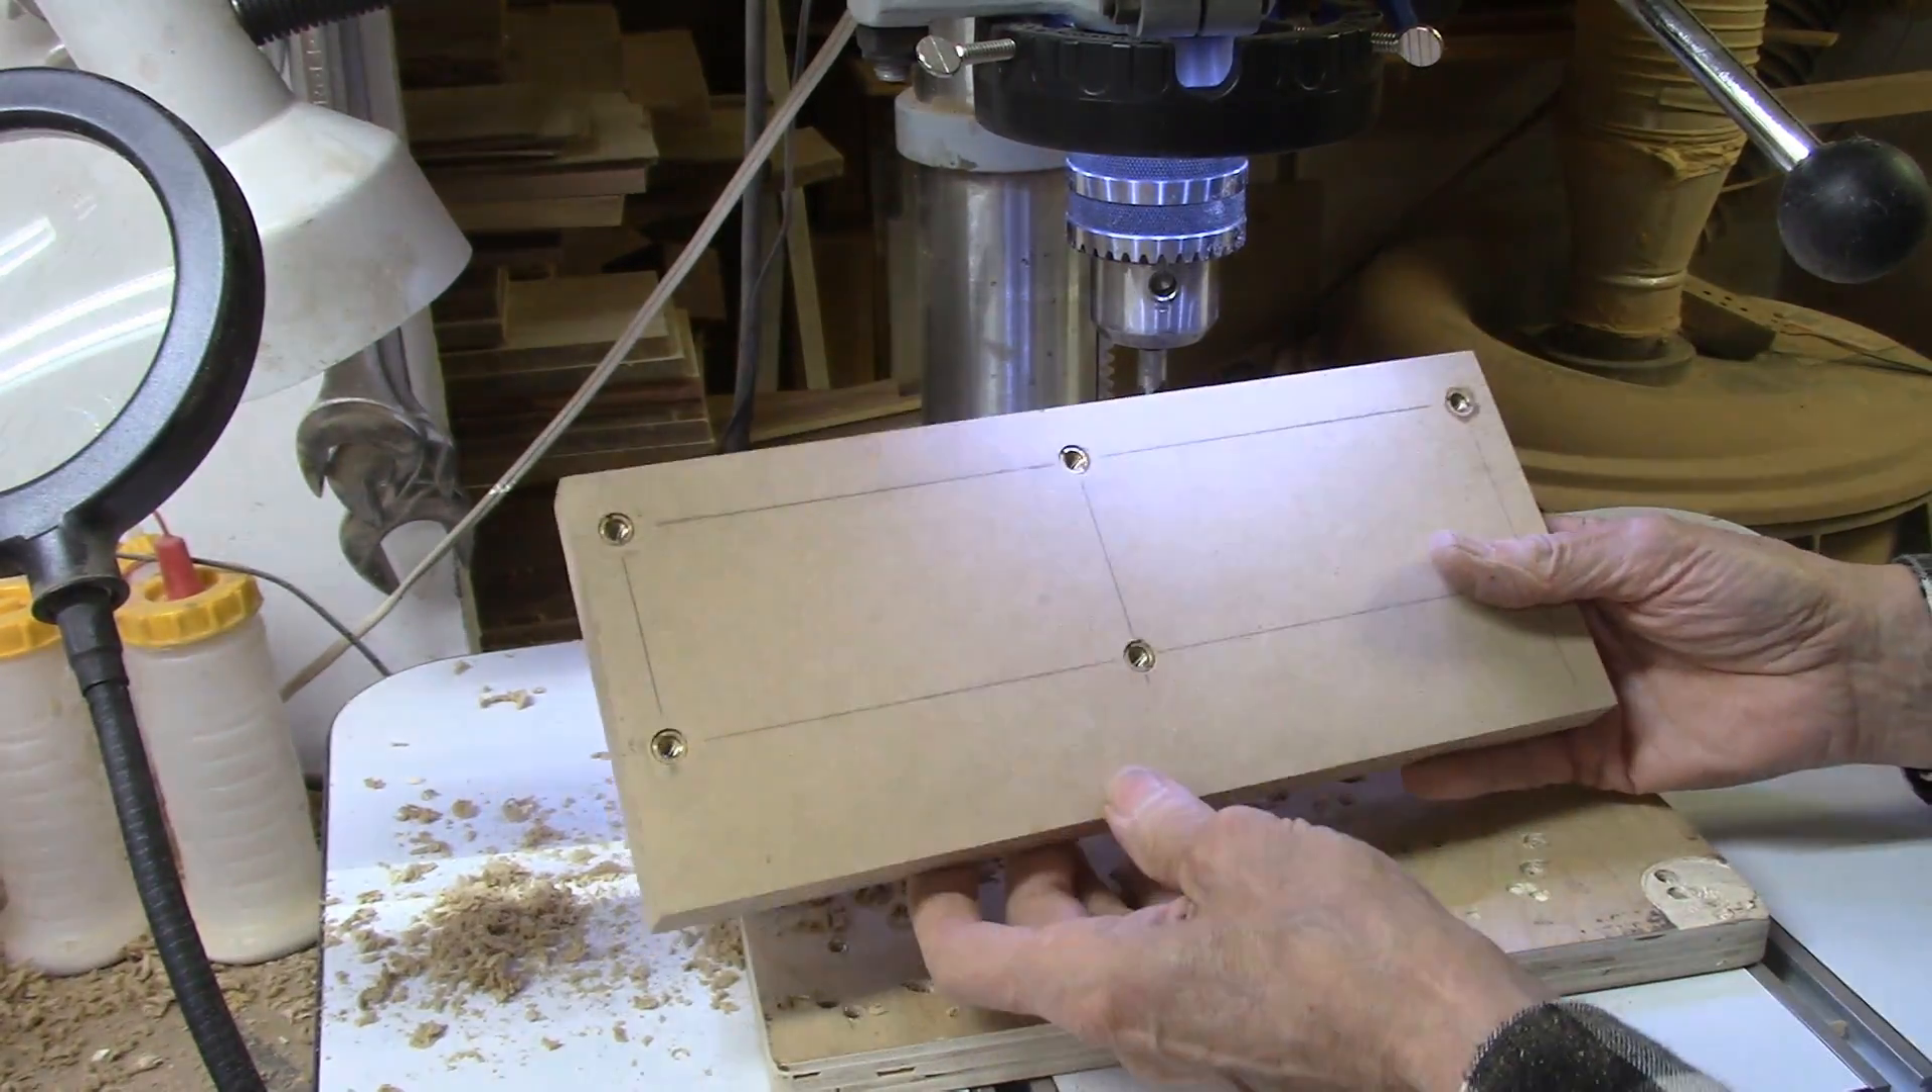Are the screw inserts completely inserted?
Yes.